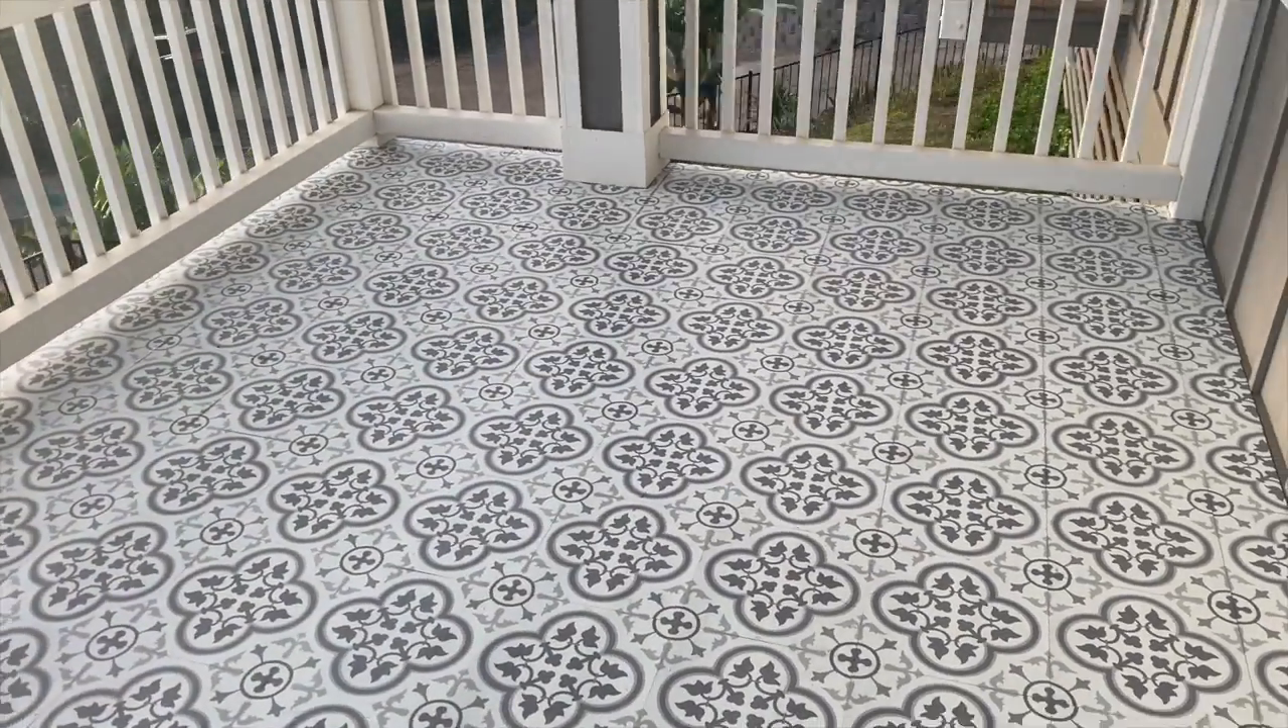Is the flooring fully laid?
Yes.